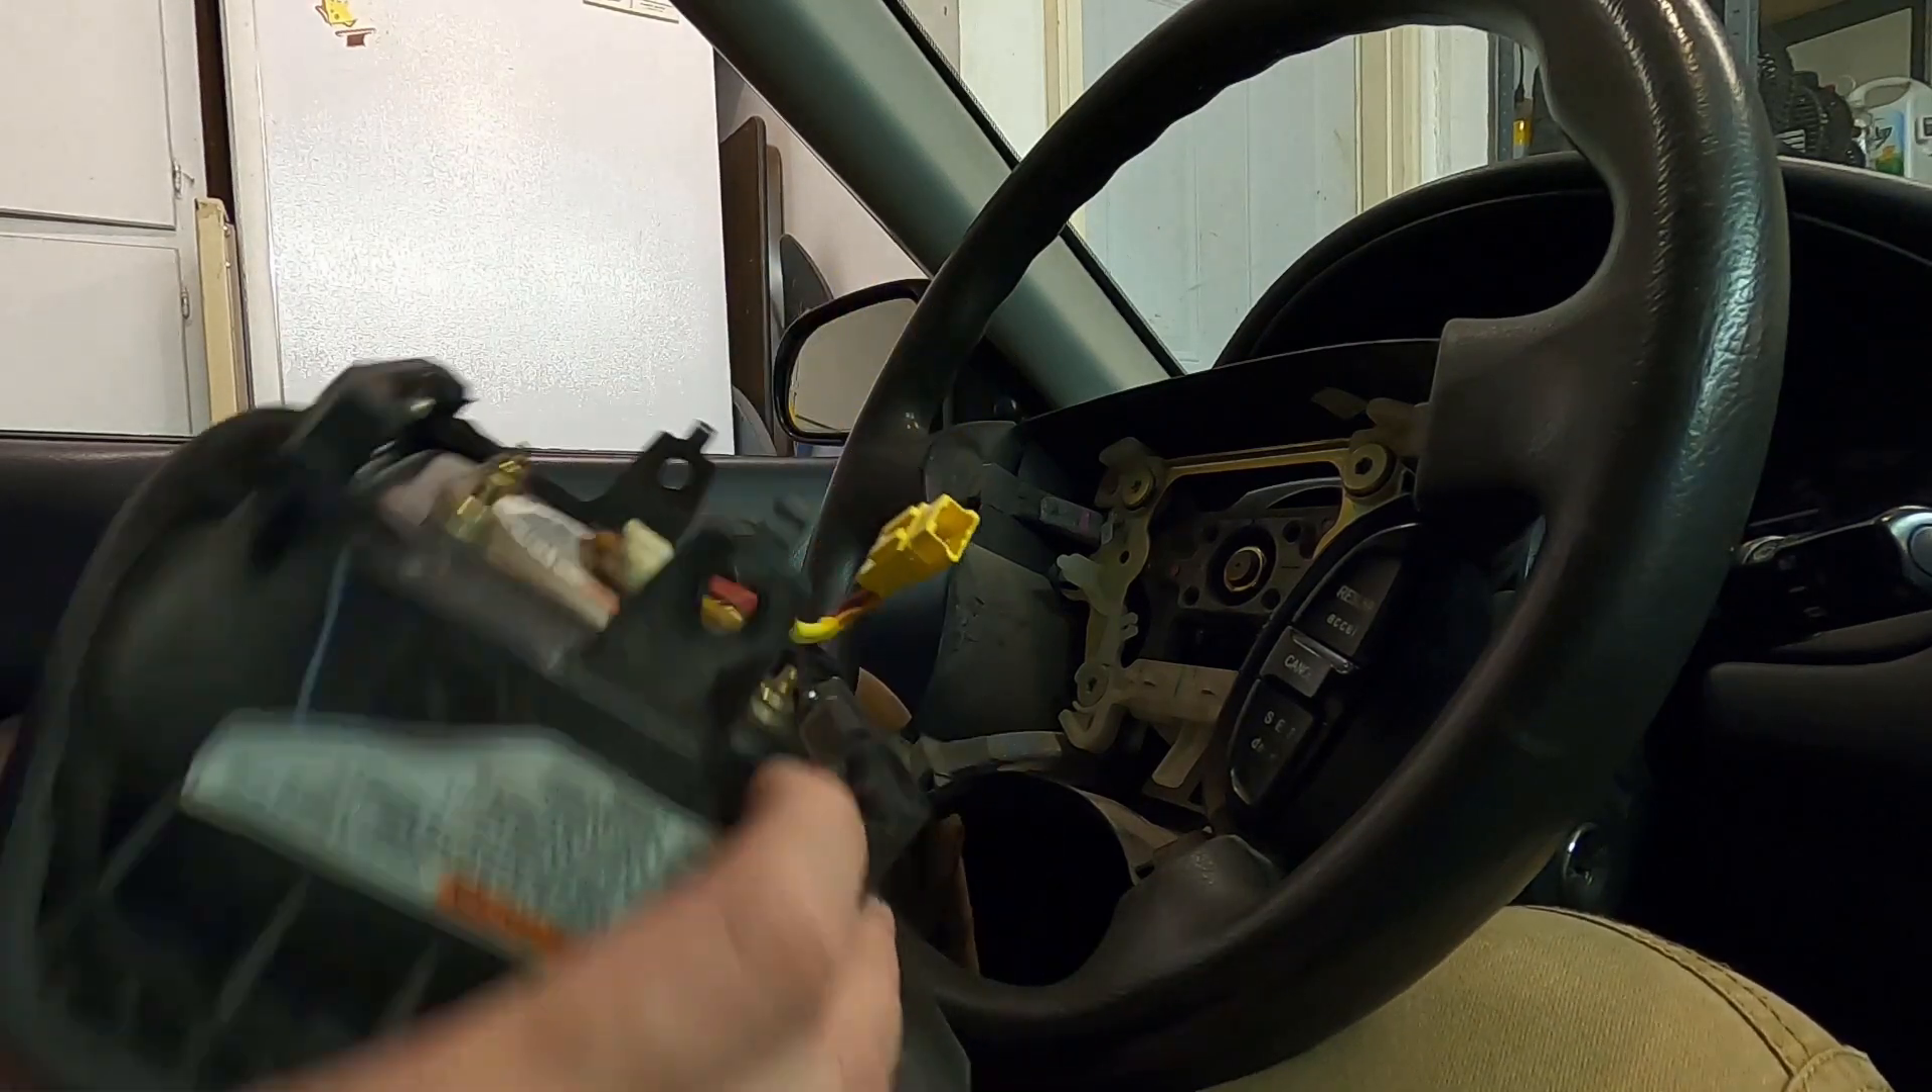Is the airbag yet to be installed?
Yes.